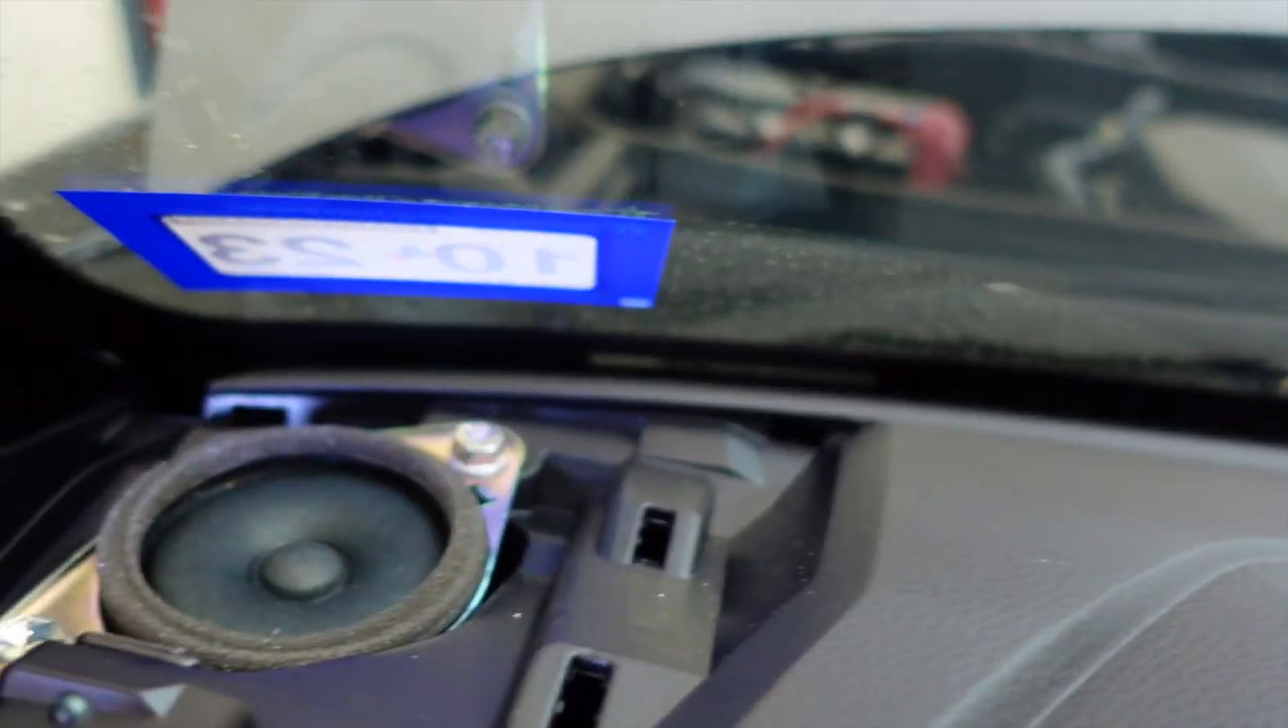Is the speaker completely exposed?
Yes.